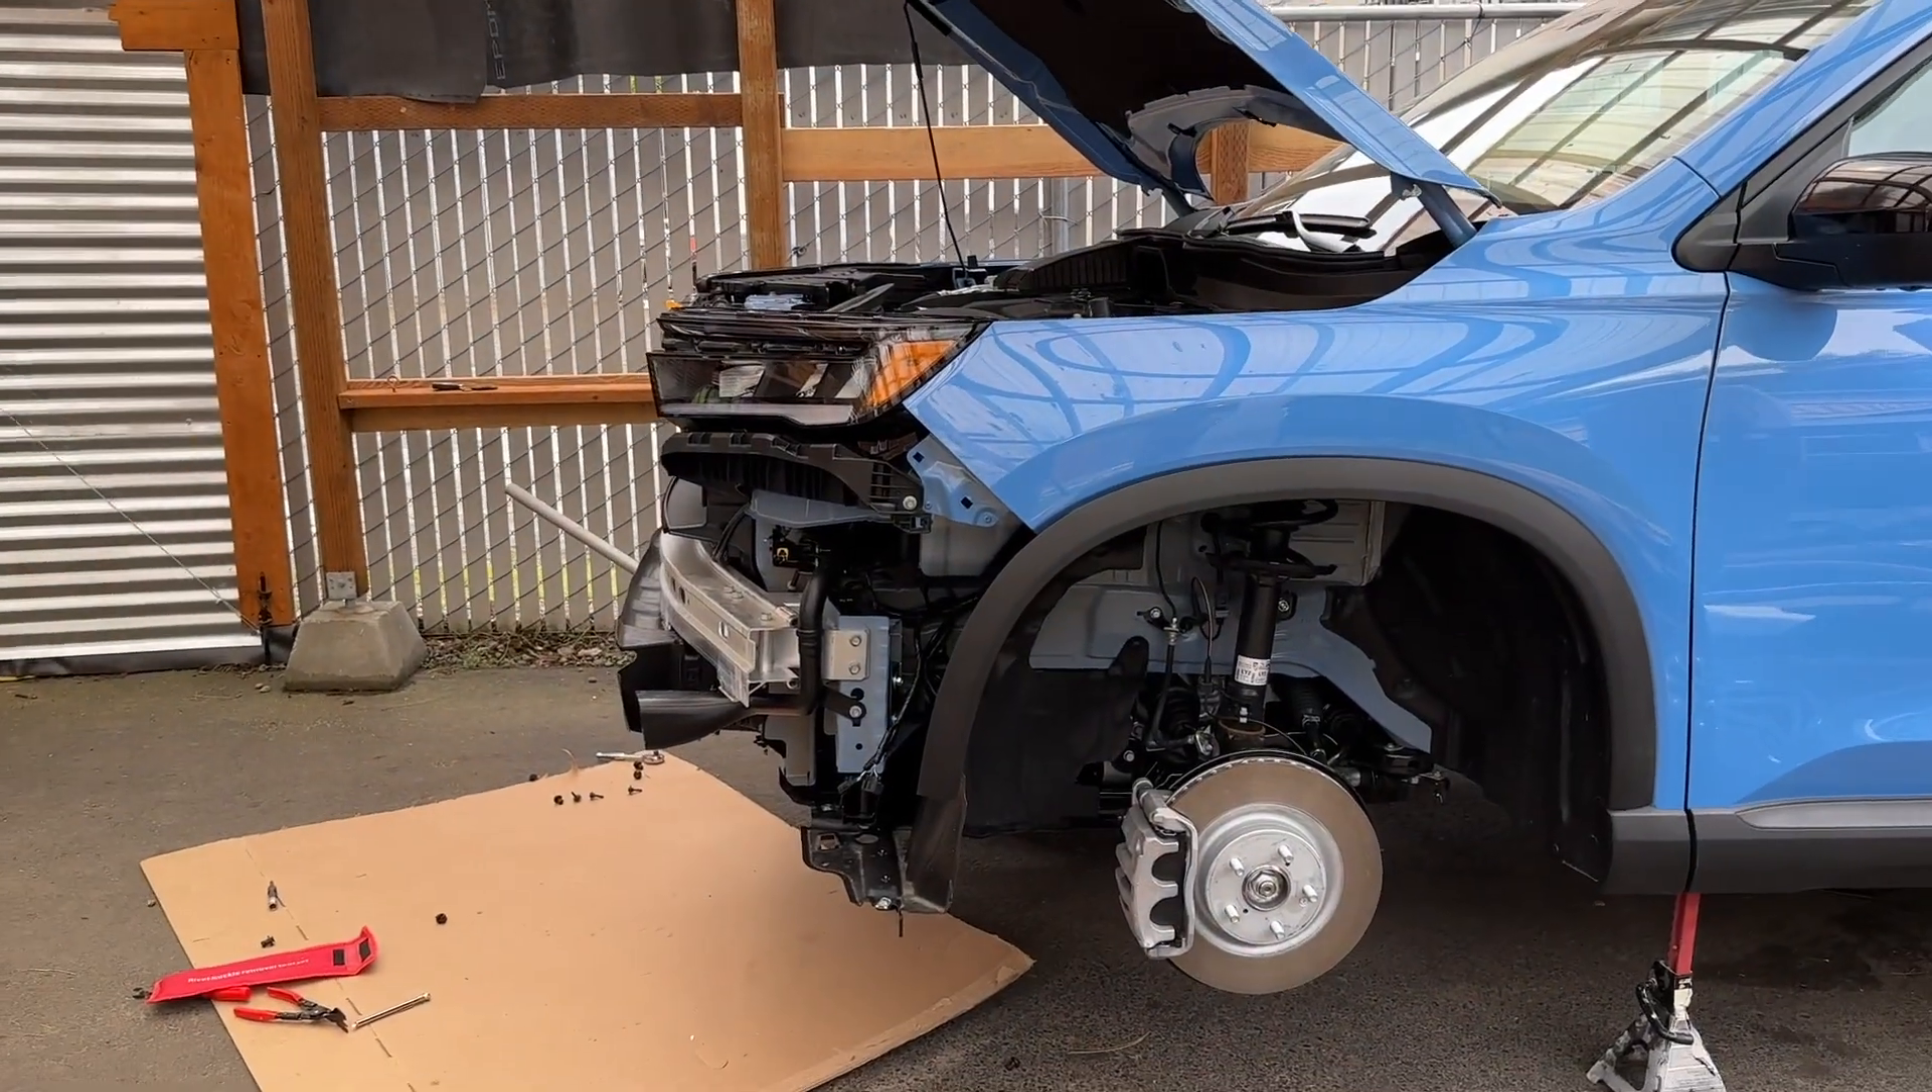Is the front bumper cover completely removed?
Yes.